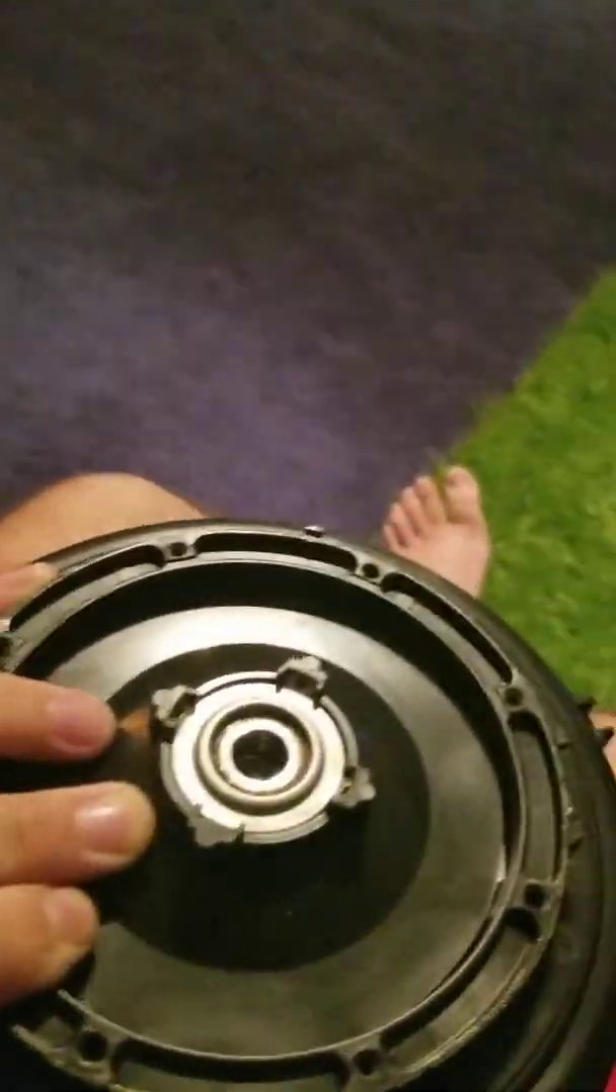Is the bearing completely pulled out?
No.